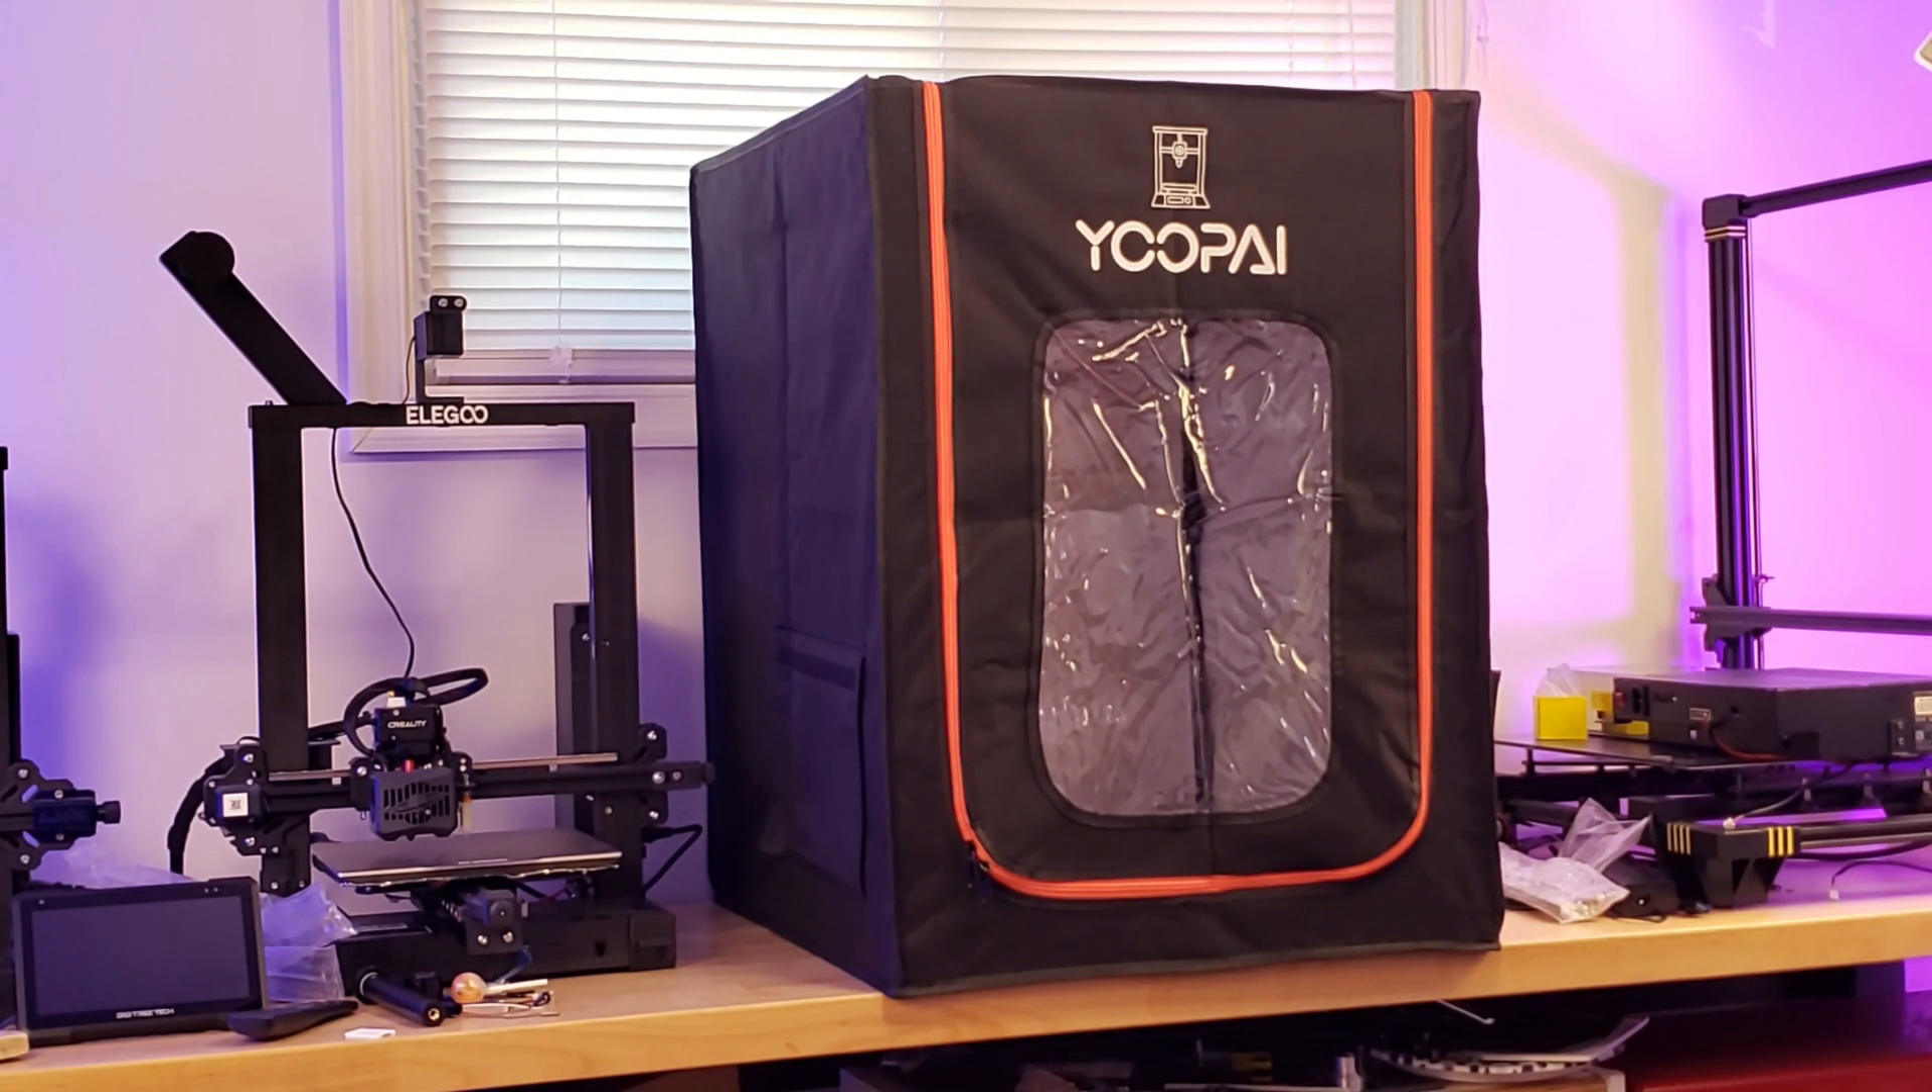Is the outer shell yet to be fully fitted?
No.